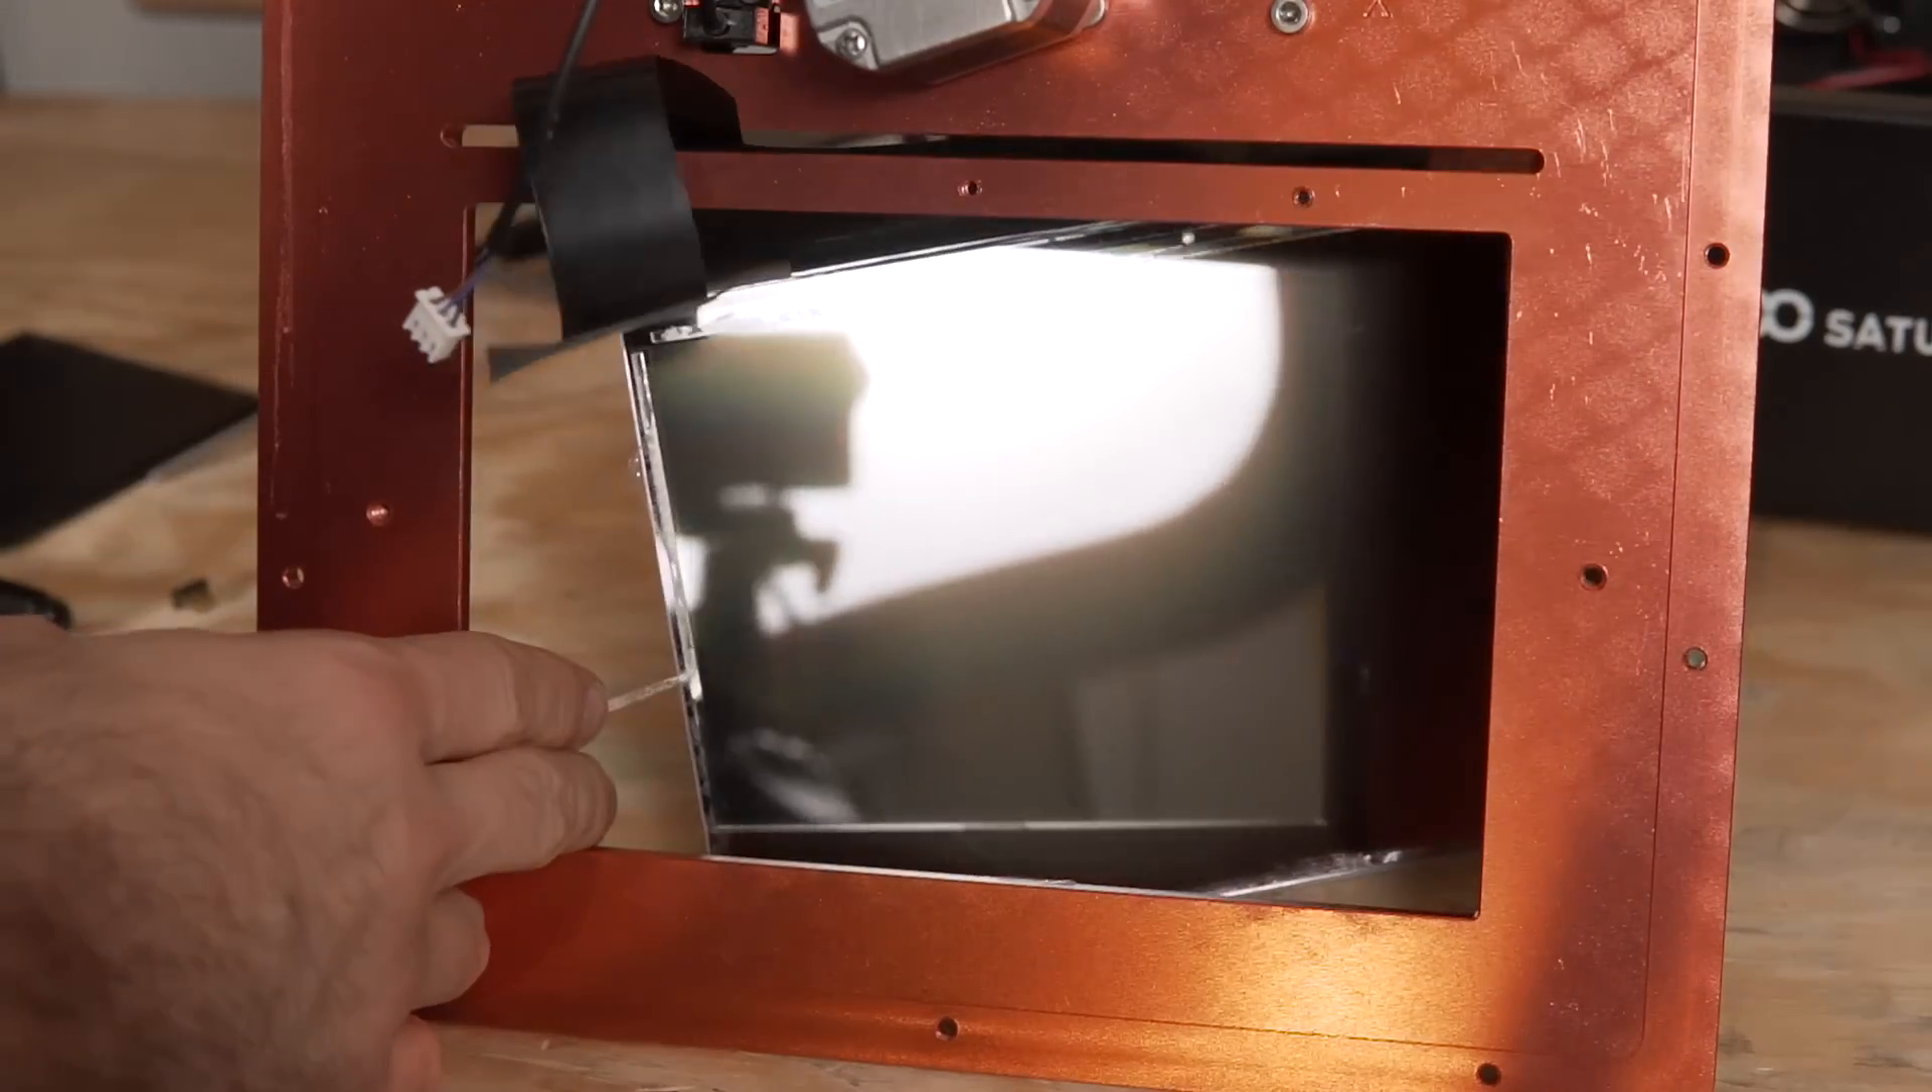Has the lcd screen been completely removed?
No.